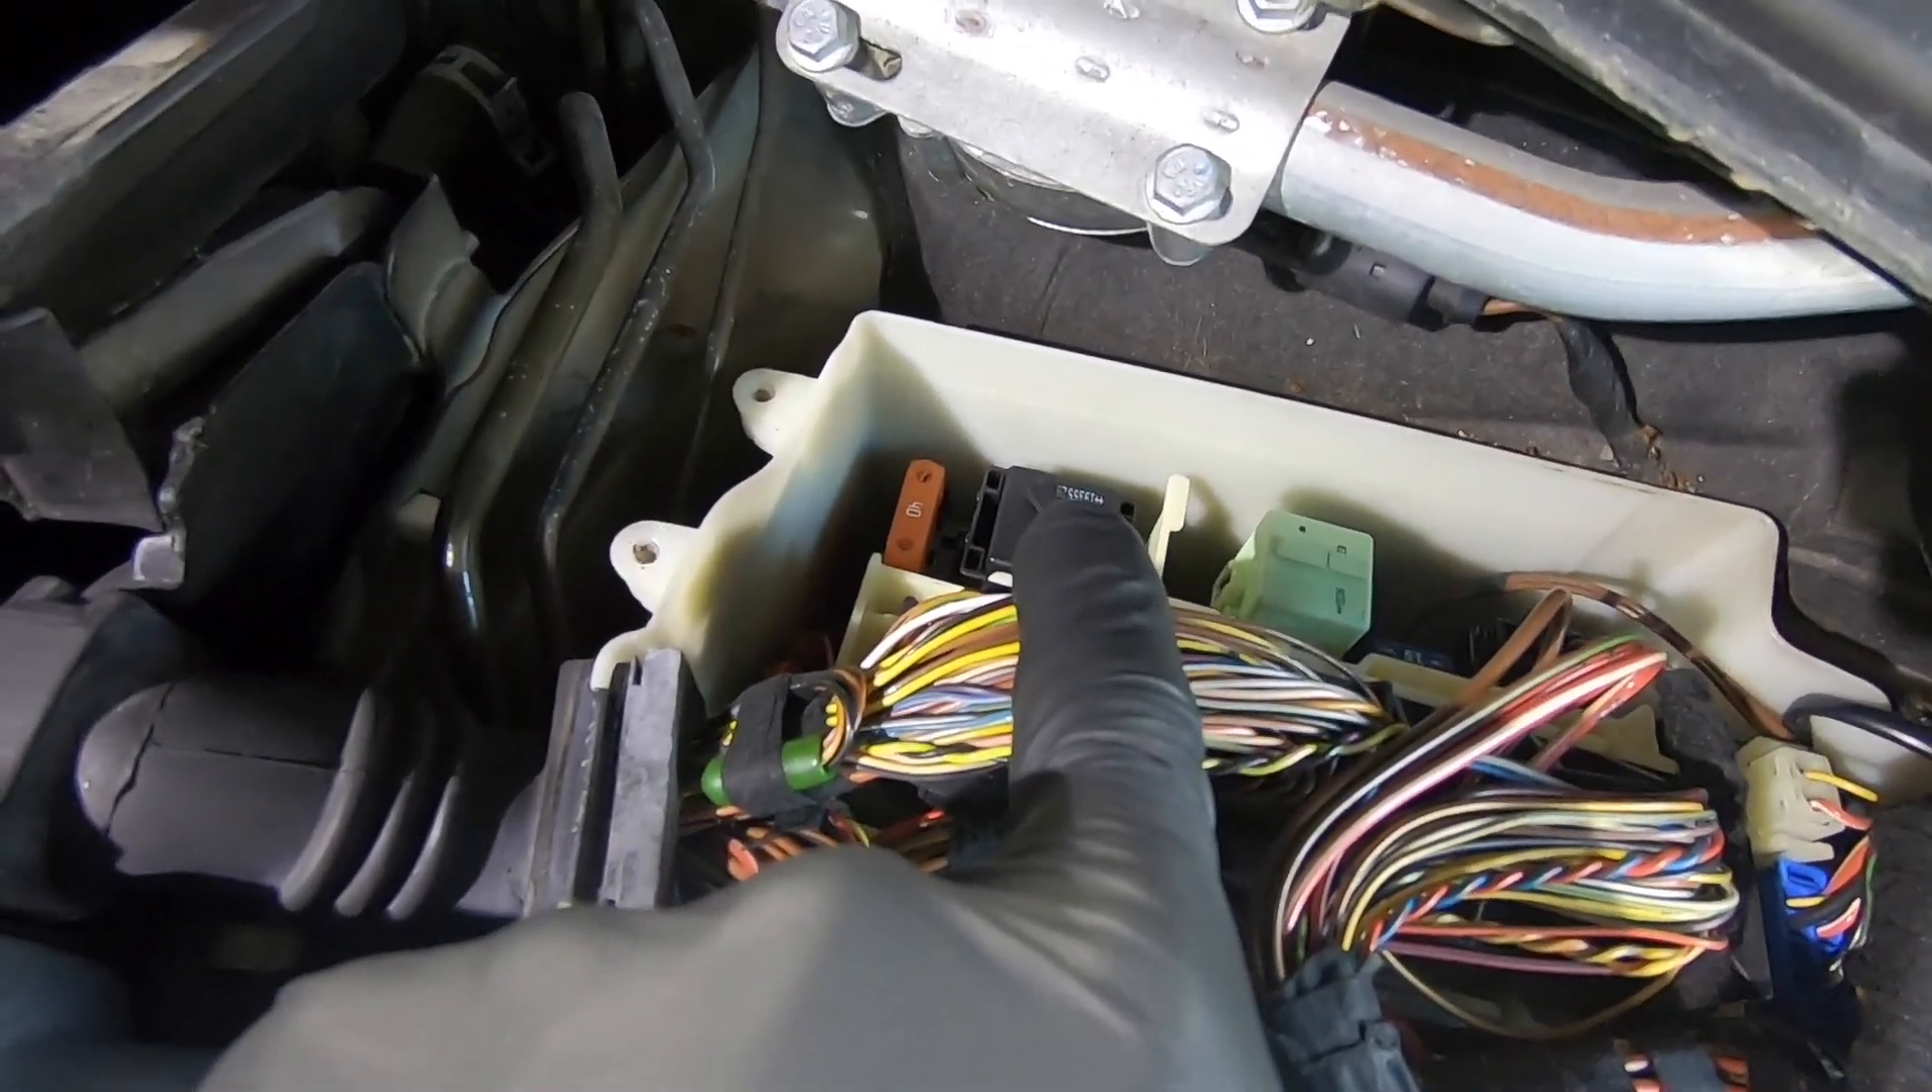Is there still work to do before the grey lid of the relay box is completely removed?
No.